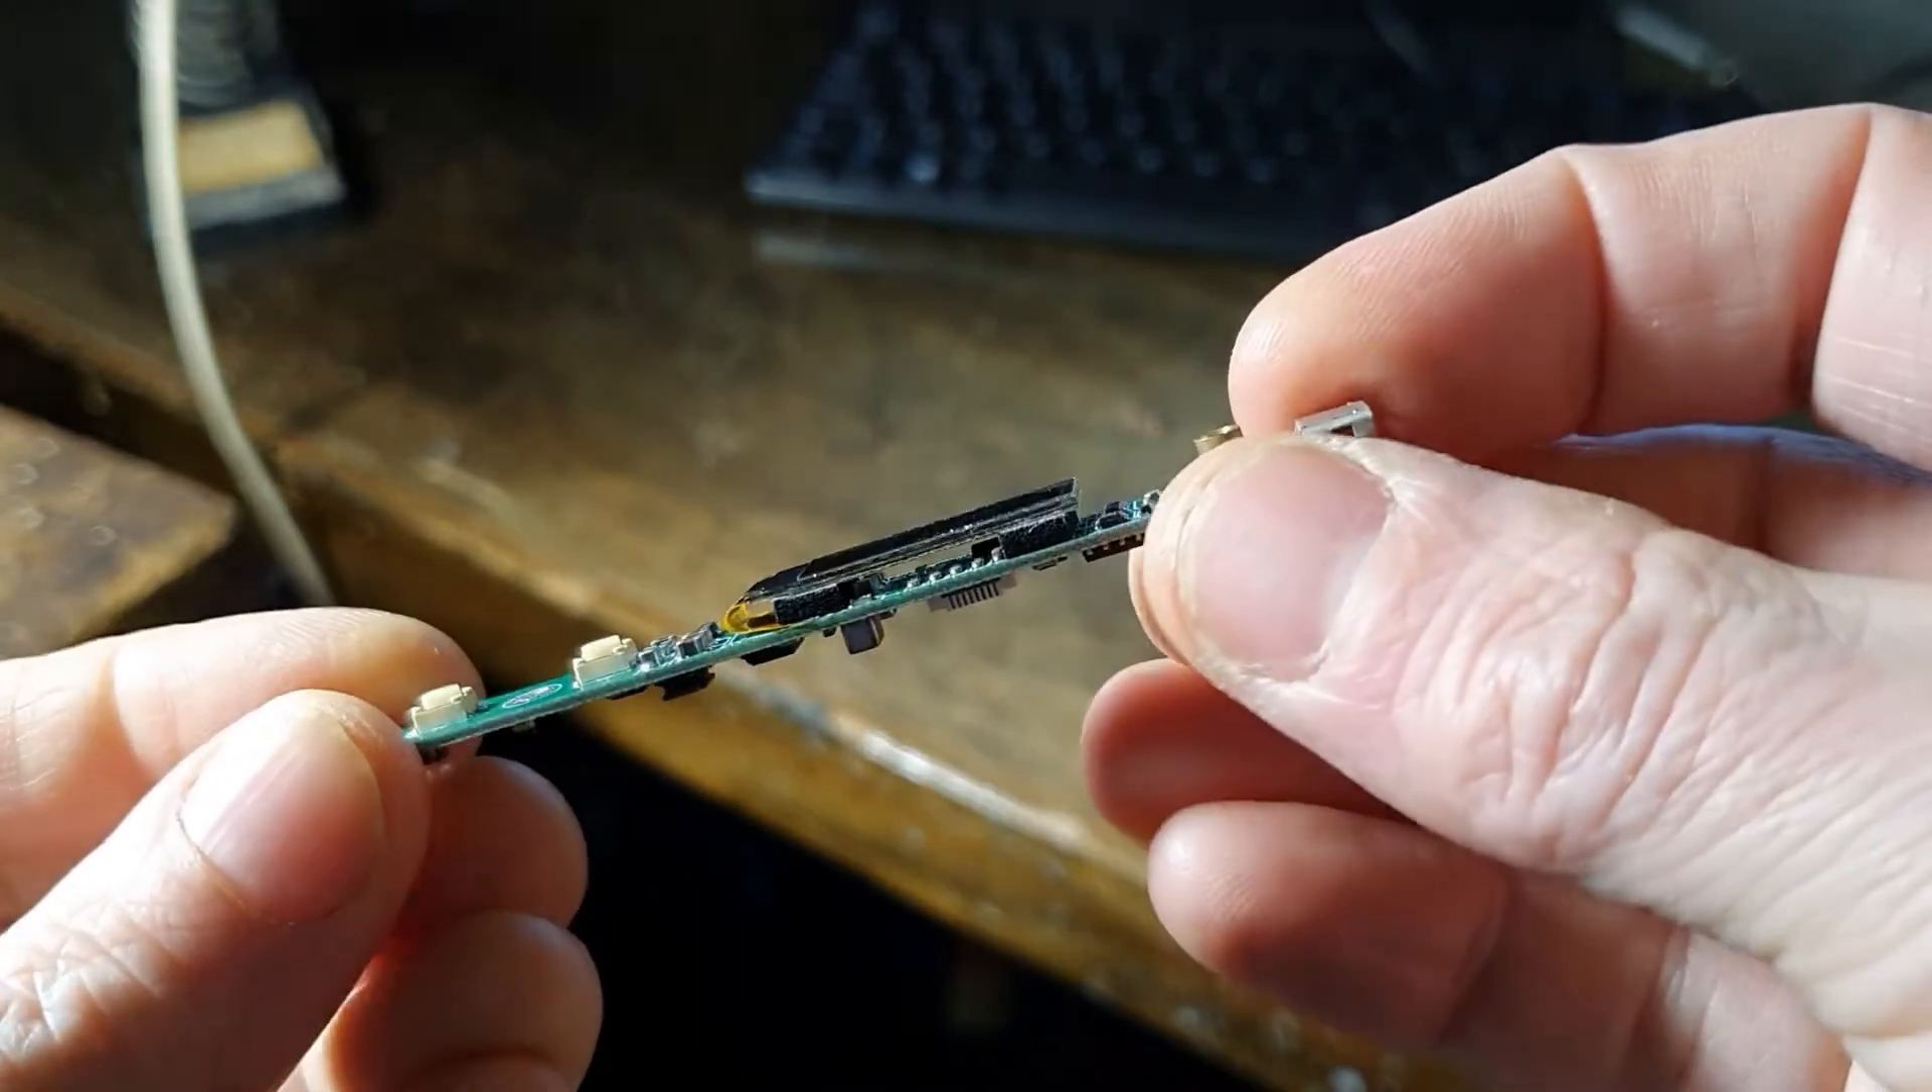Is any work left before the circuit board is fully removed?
No.